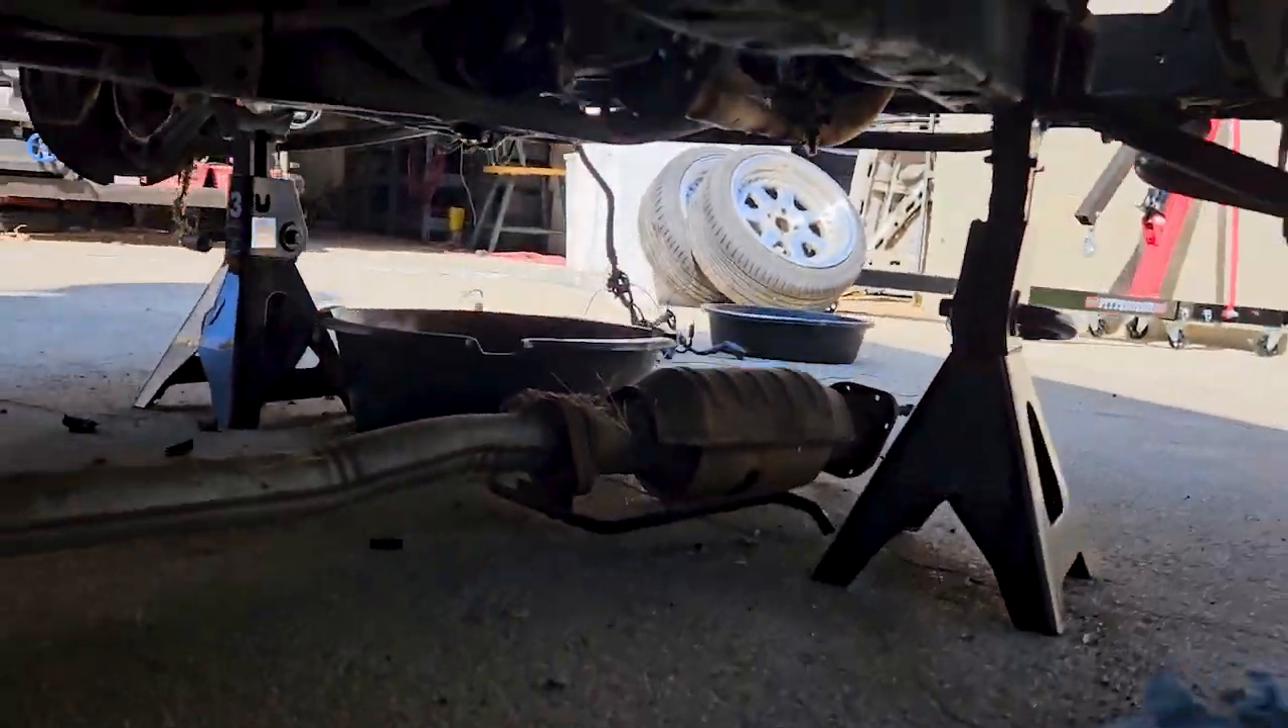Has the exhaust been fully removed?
Yes.